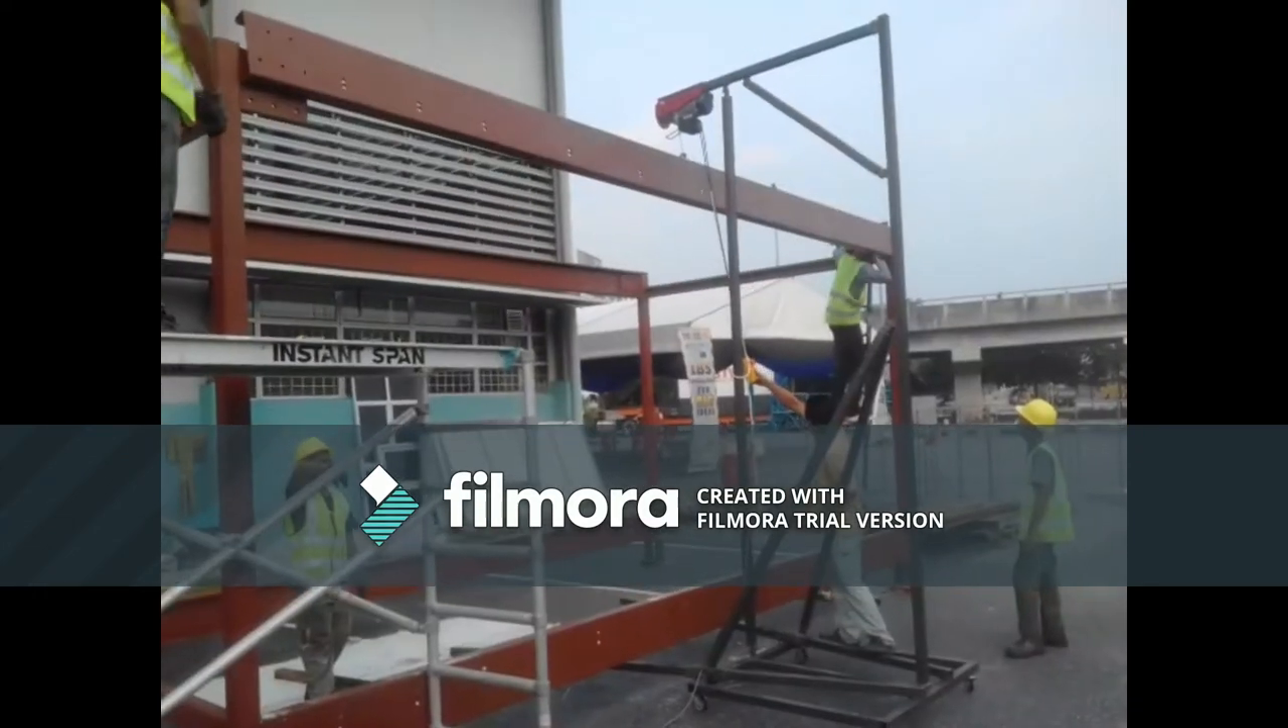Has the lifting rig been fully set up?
Yes.